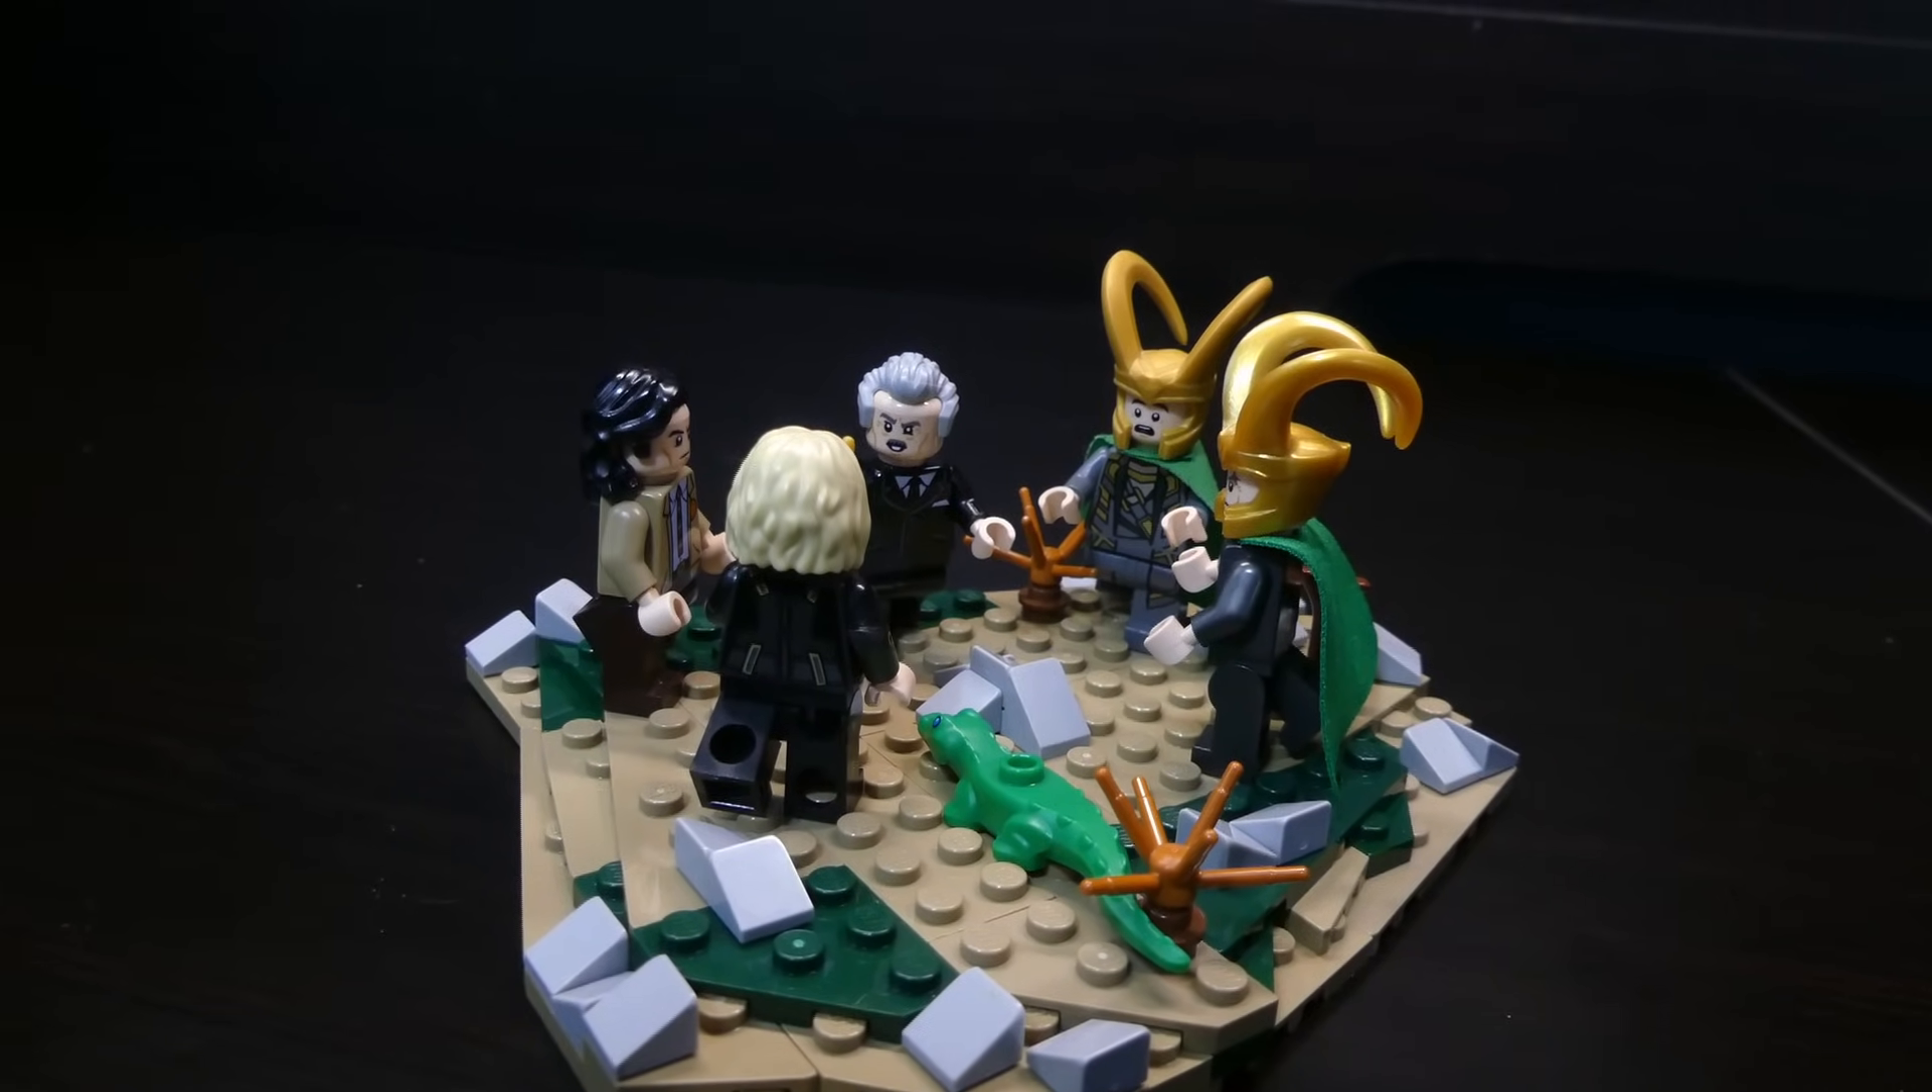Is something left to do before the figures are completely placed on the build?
No.